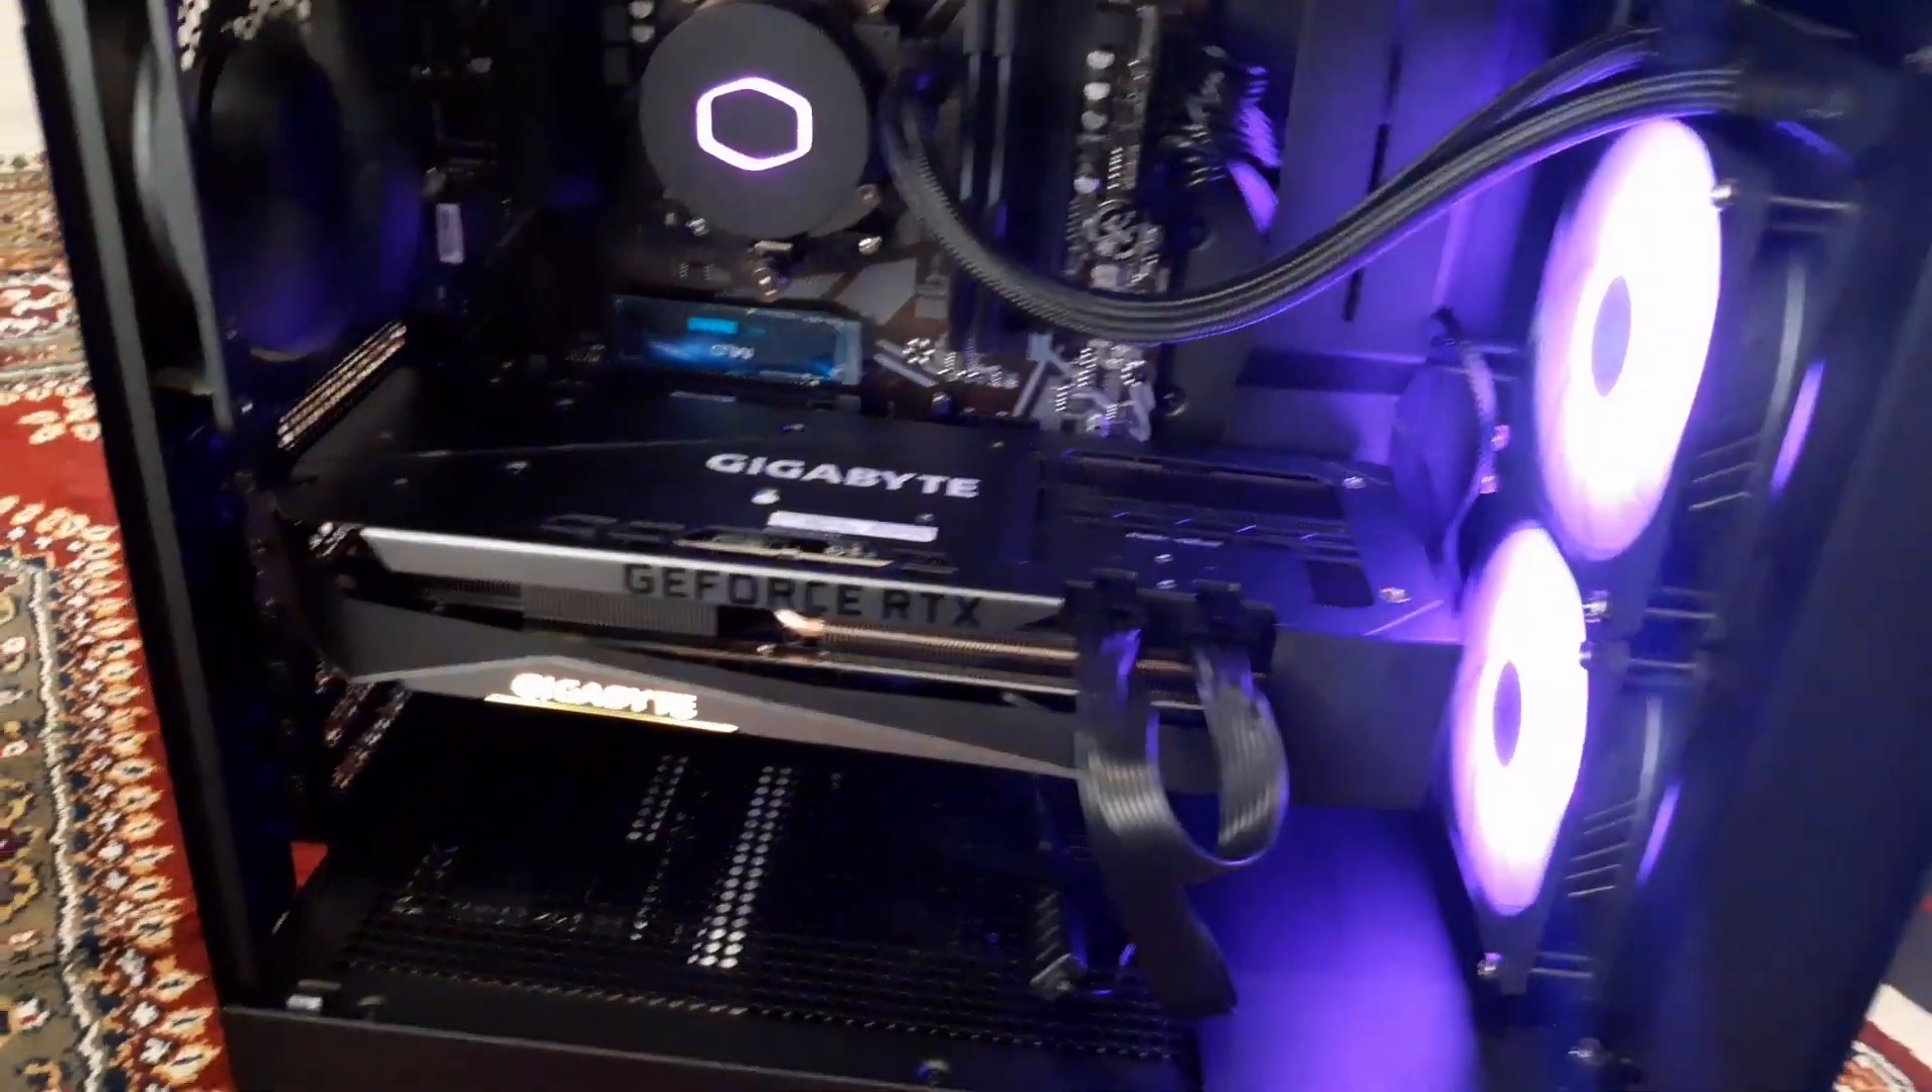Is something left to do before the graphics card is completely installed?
No.